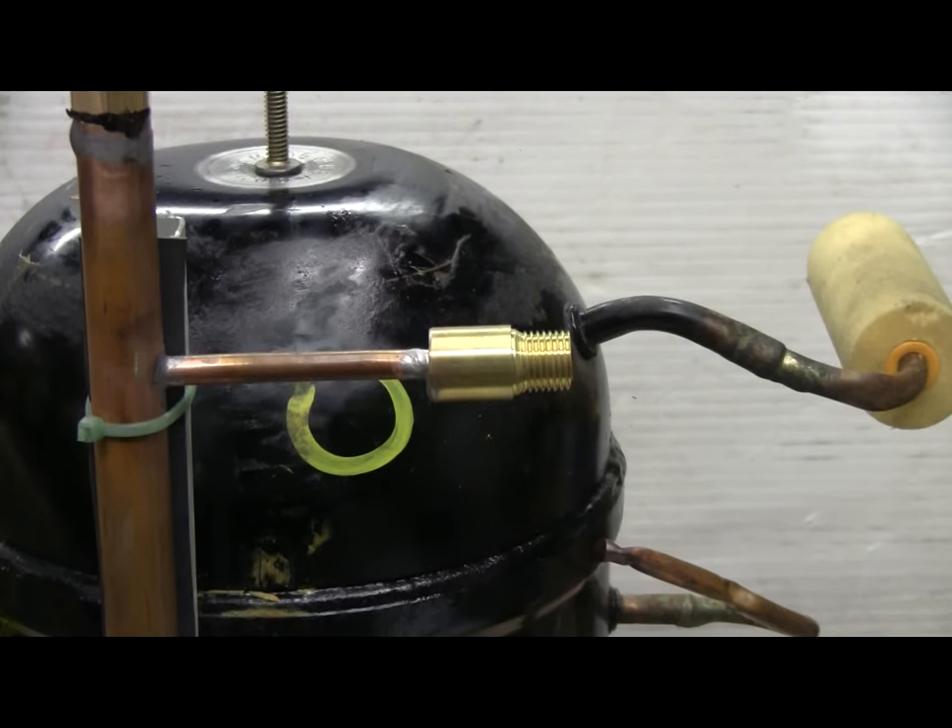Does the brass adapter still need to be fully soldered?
No.